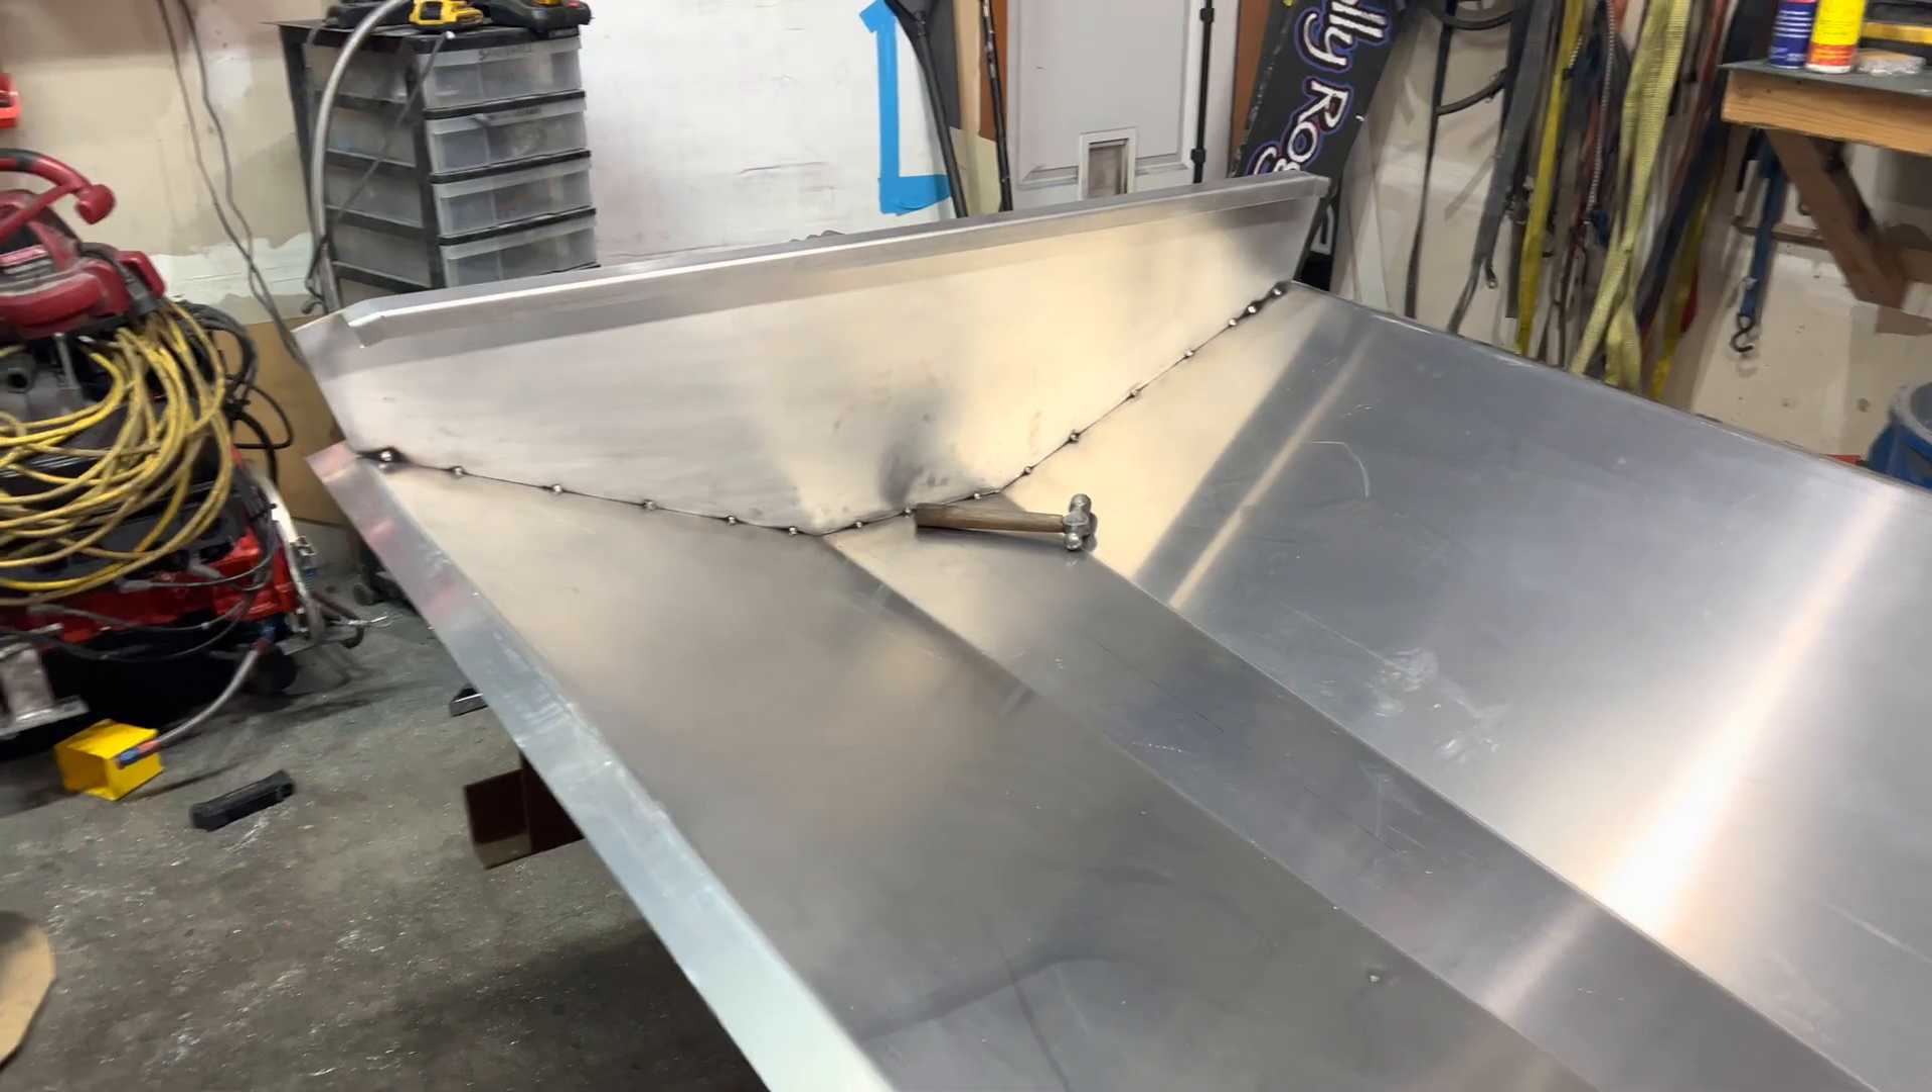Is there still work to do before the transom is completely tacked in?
No.